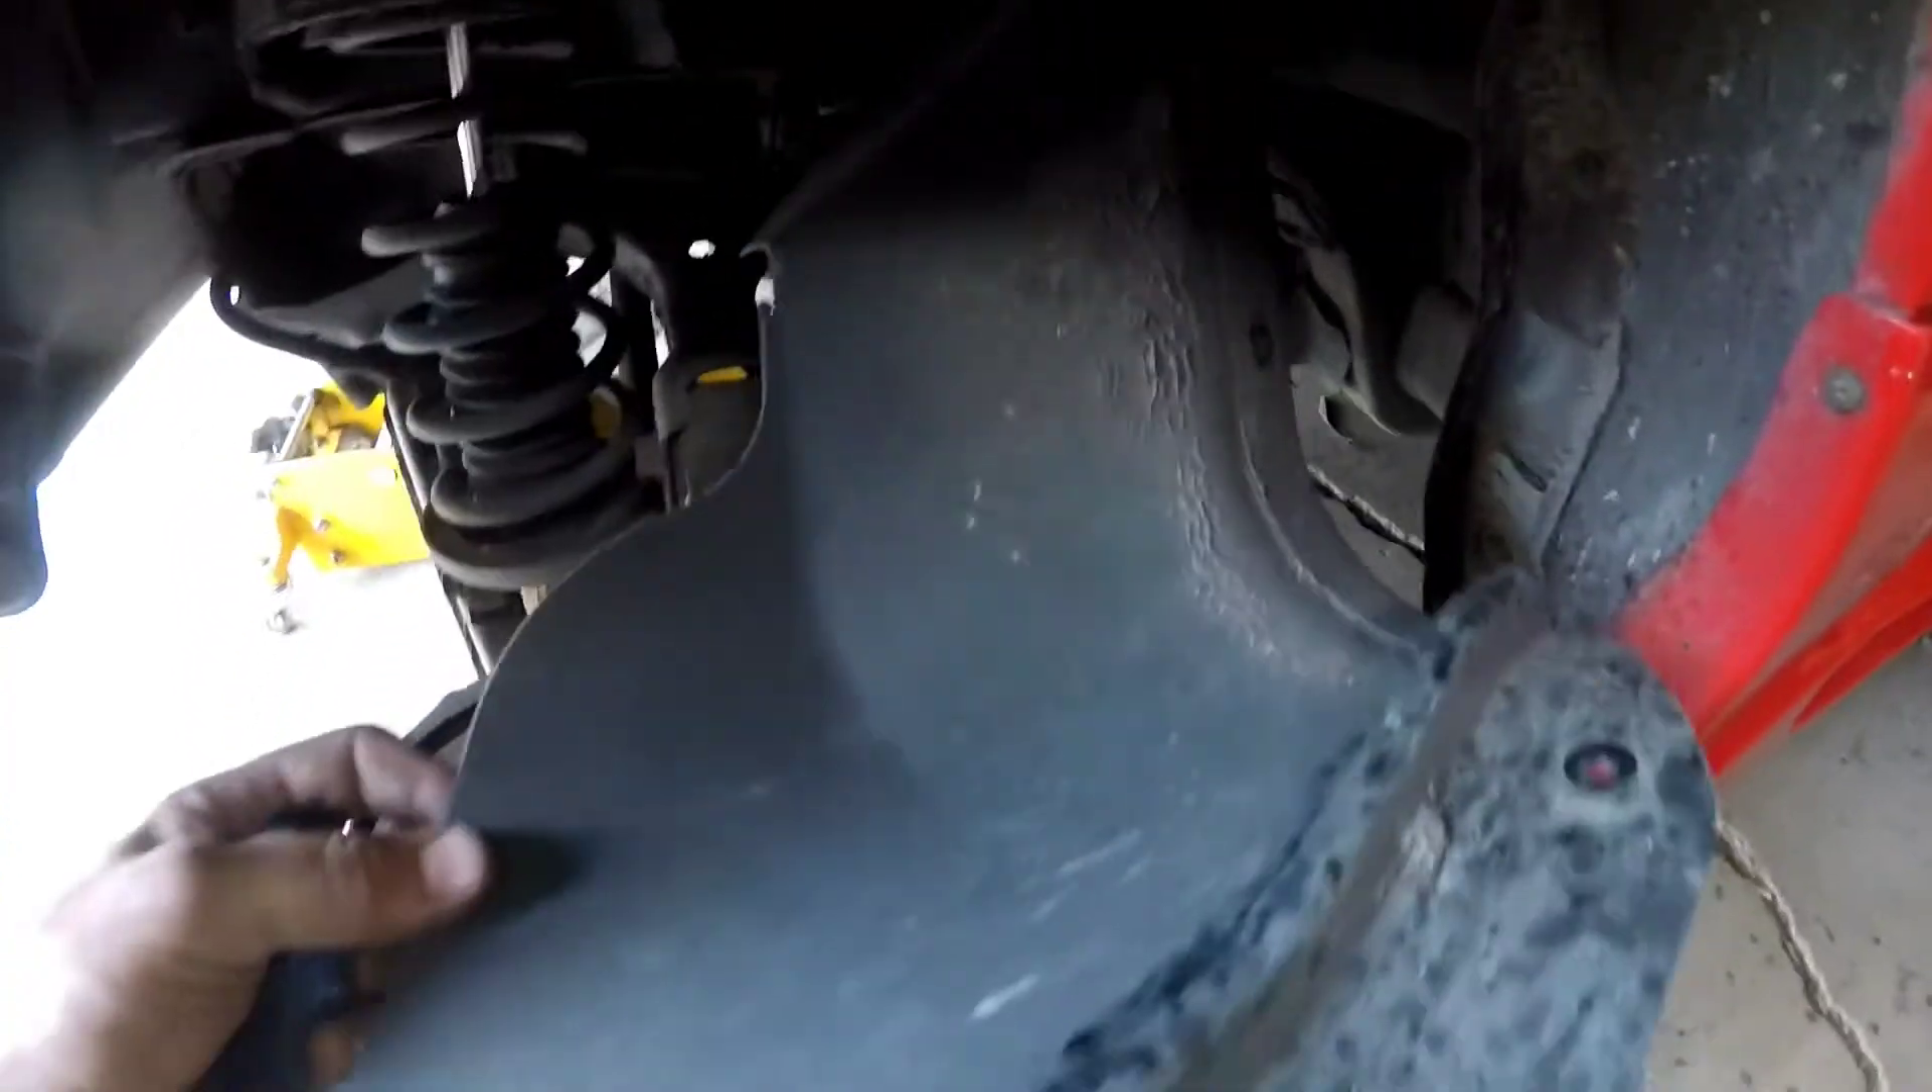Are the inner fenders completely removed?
No.